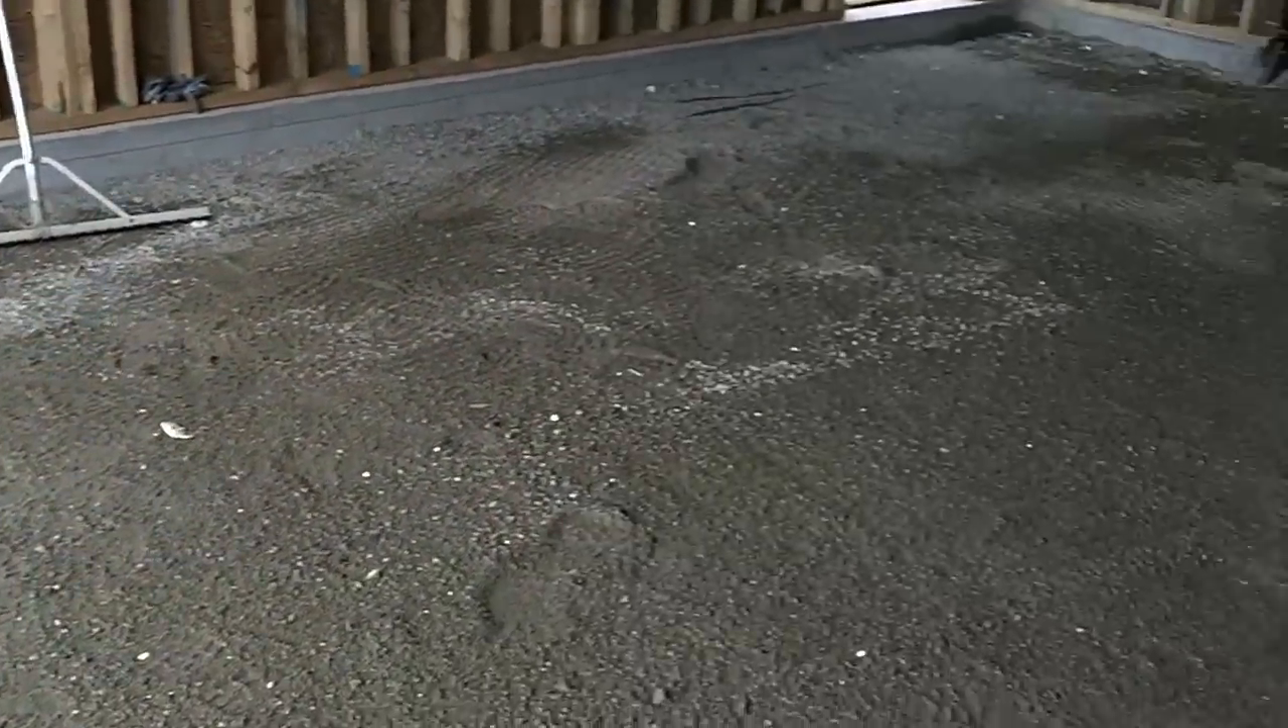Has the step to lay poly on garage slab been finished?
No.